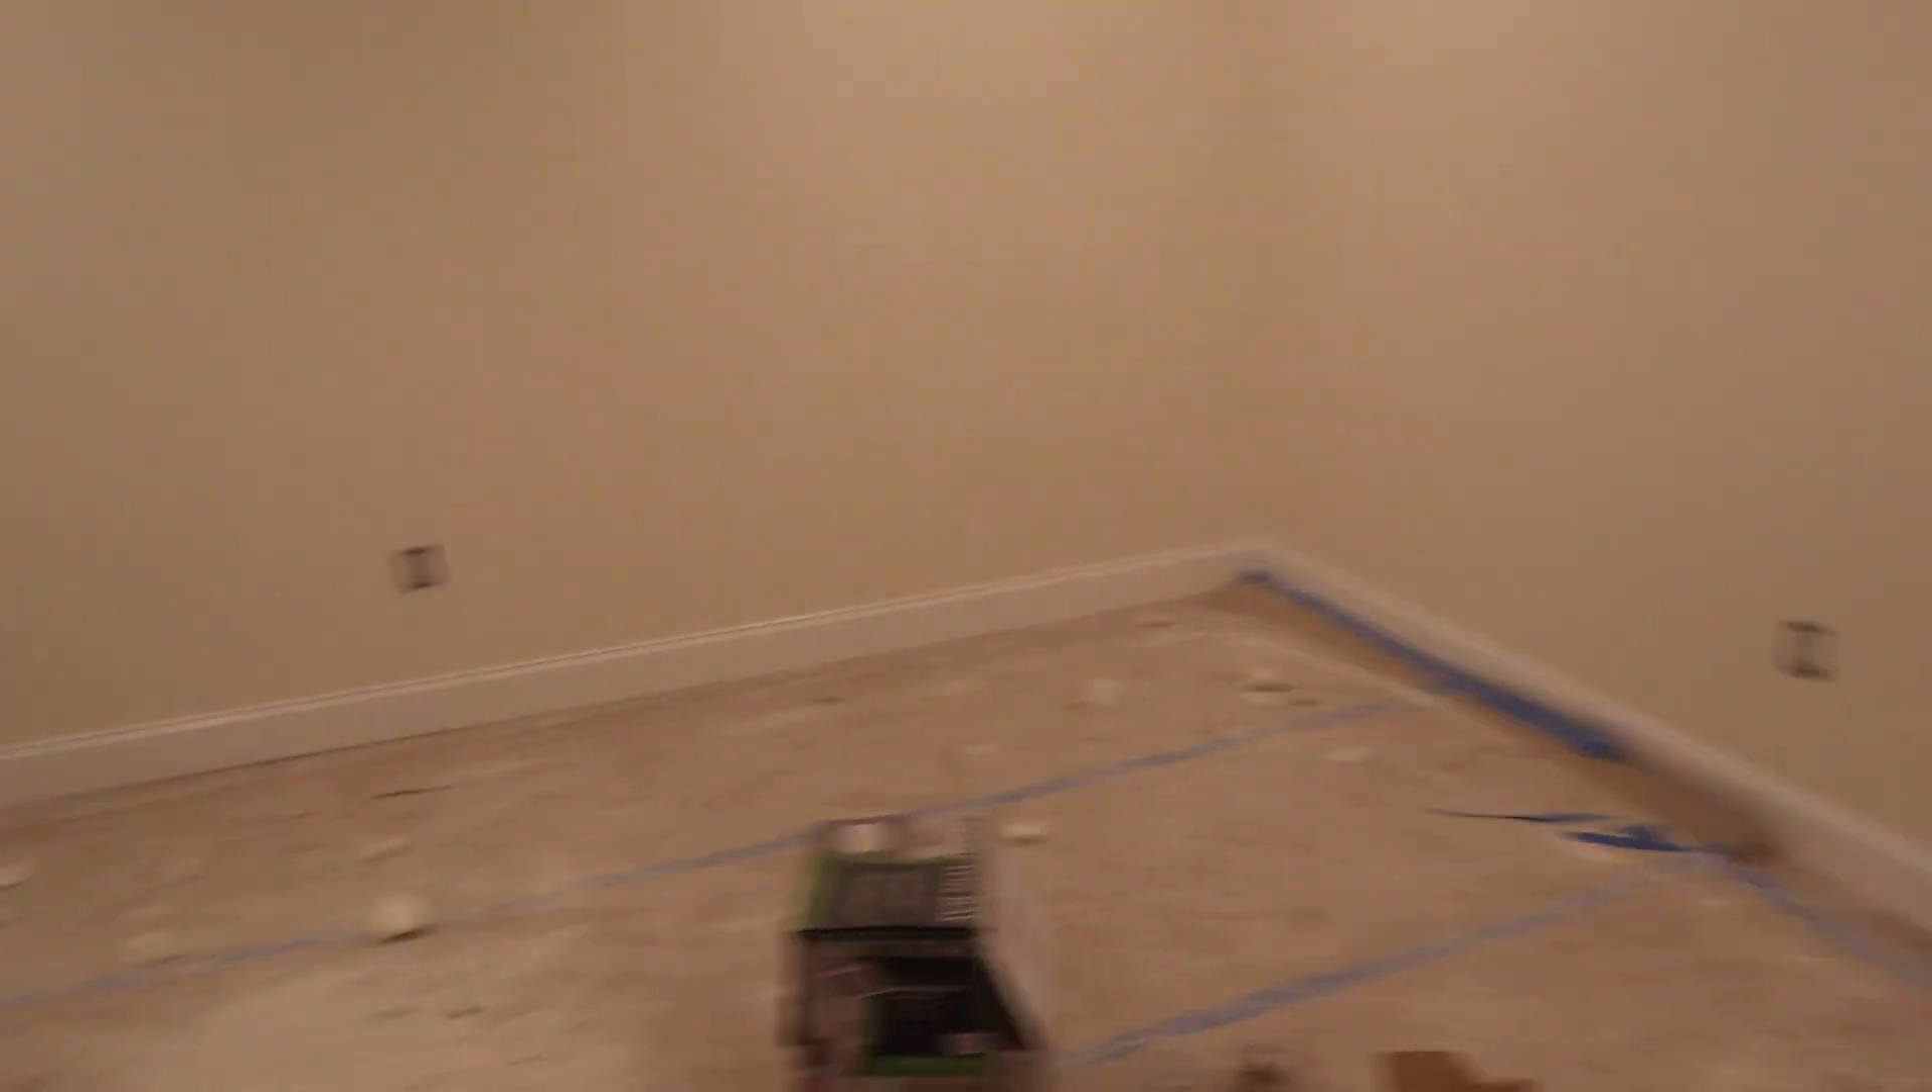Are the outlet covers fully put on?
No.